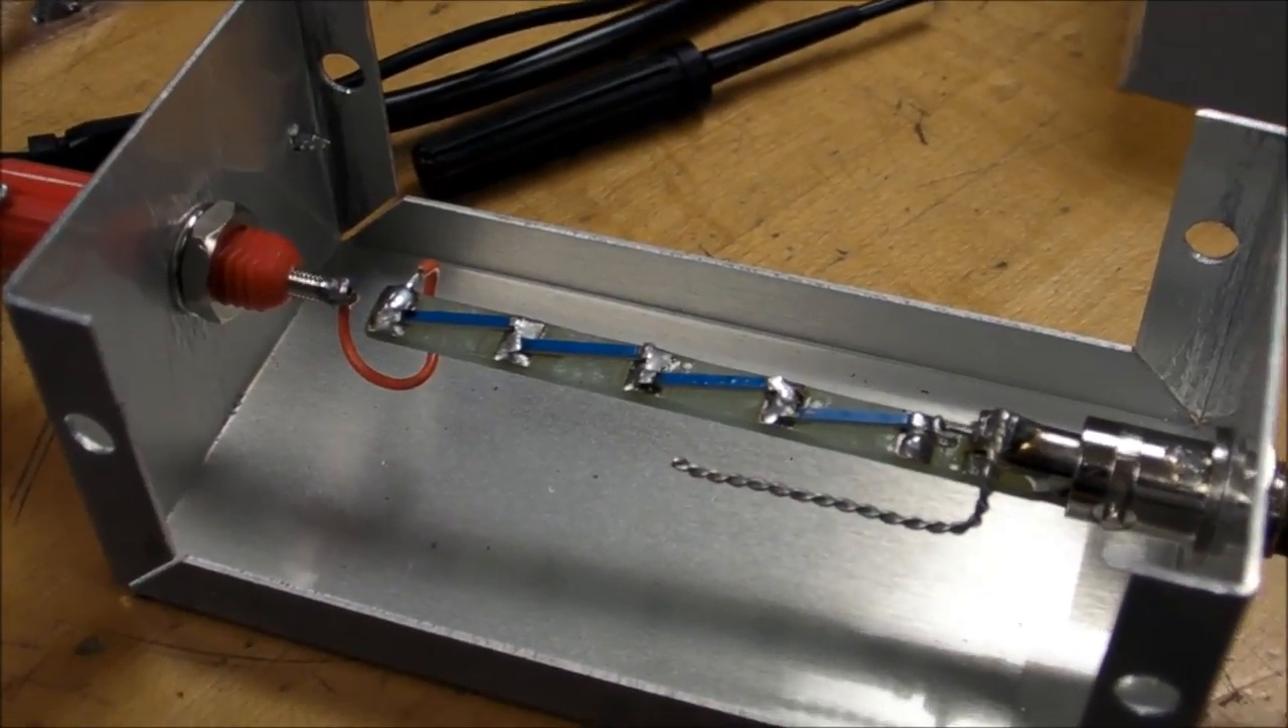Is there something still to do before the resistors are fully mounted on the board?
No.